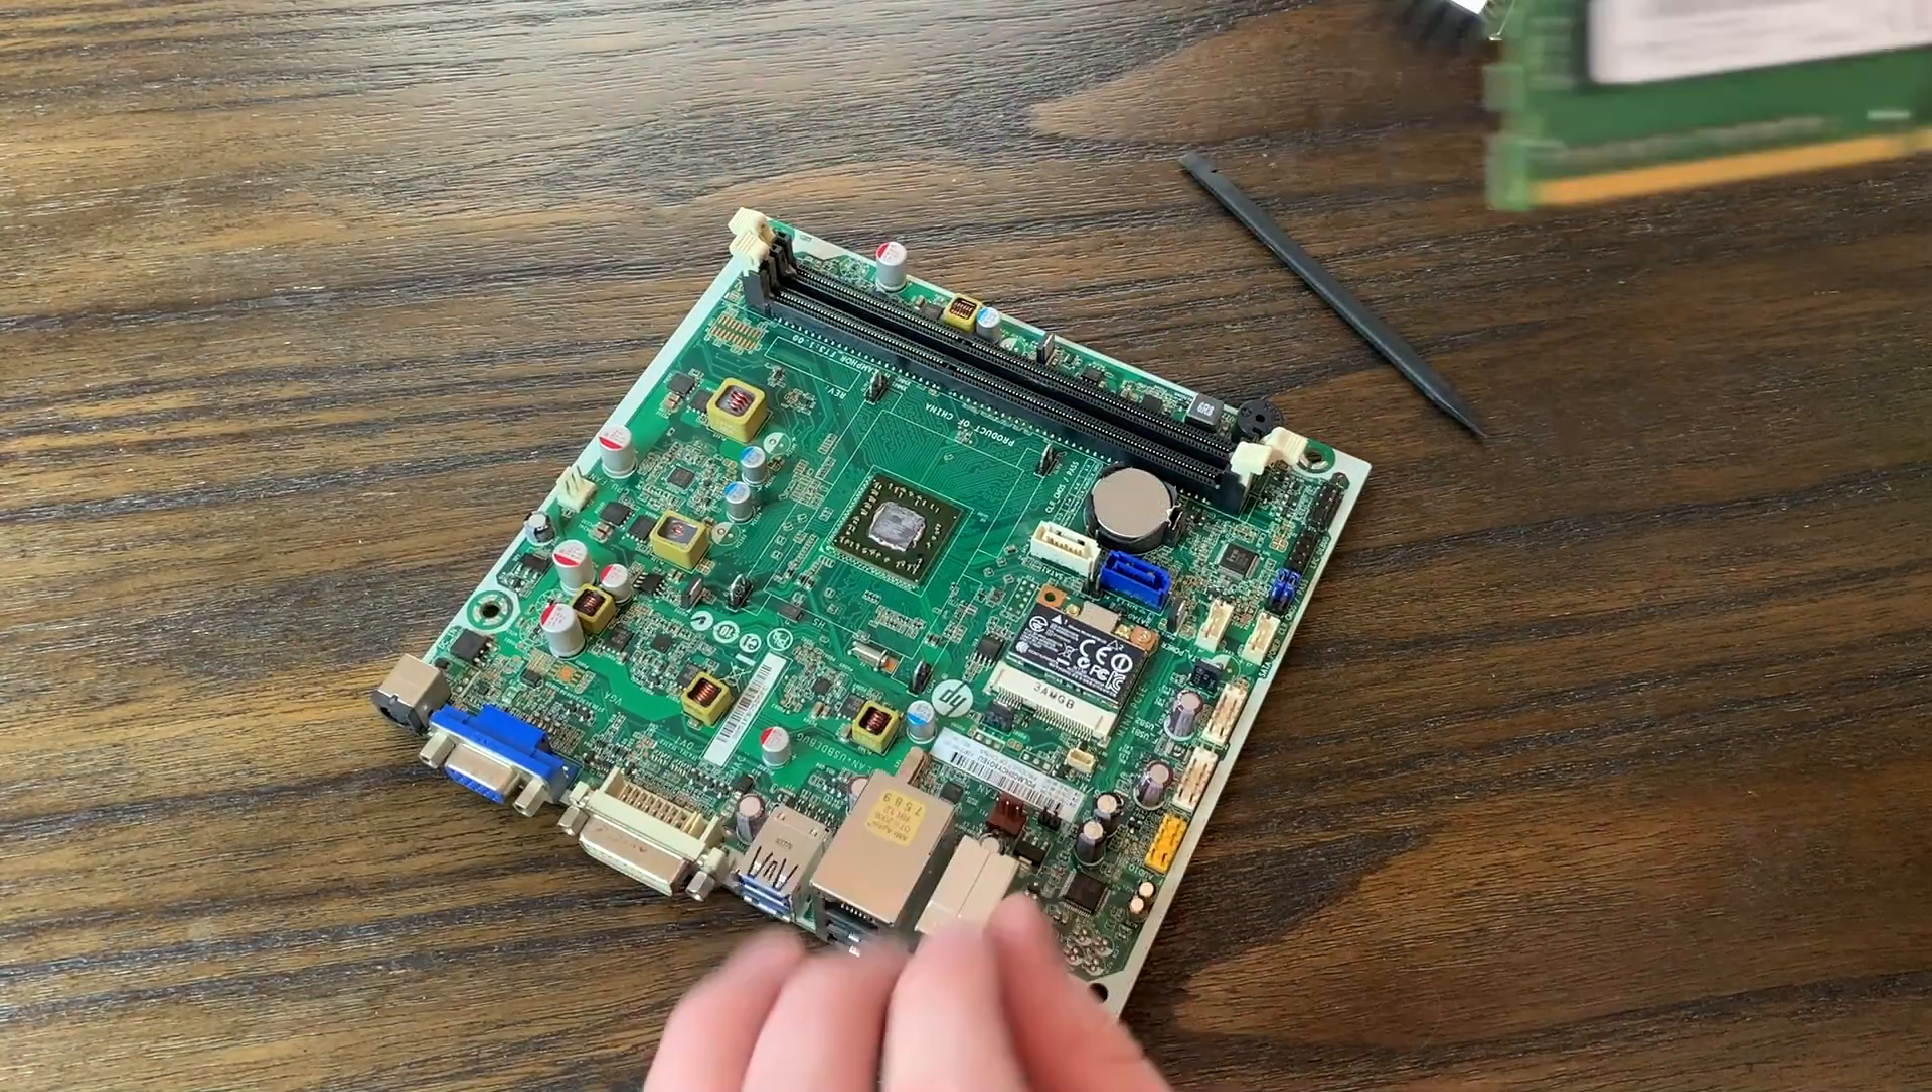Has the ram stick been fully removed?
Yes.